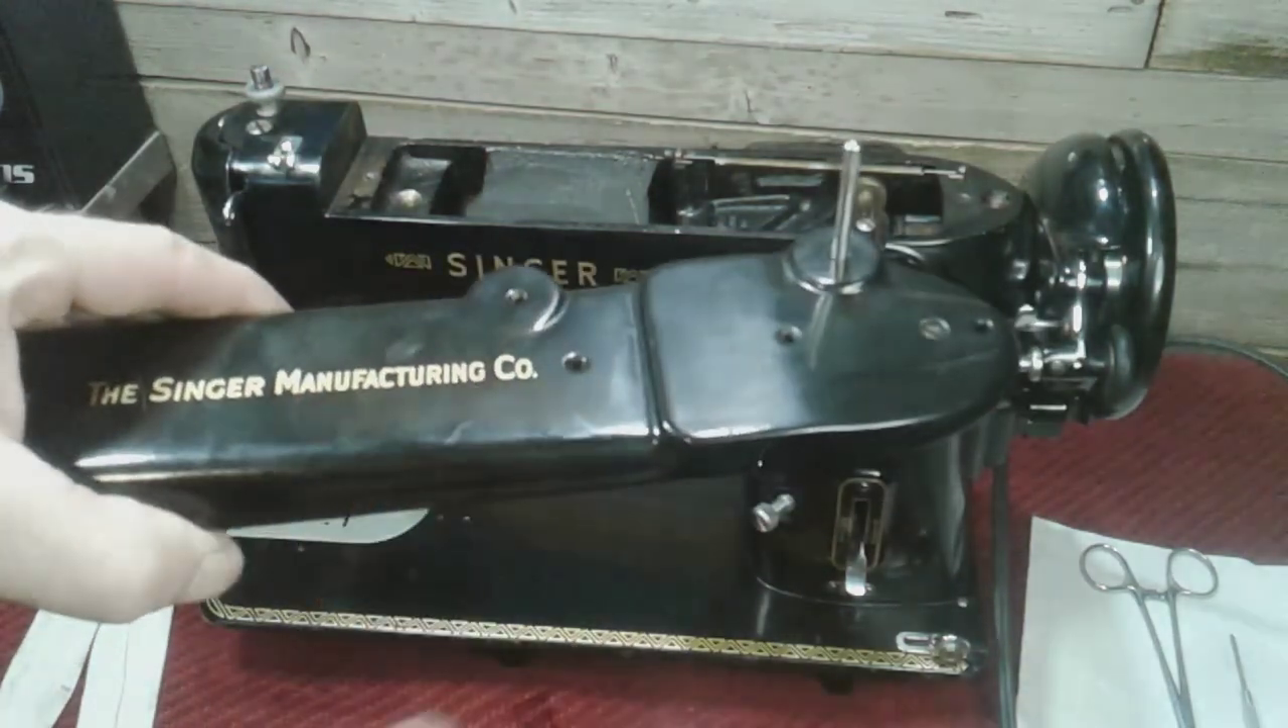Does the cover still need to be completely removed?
No.